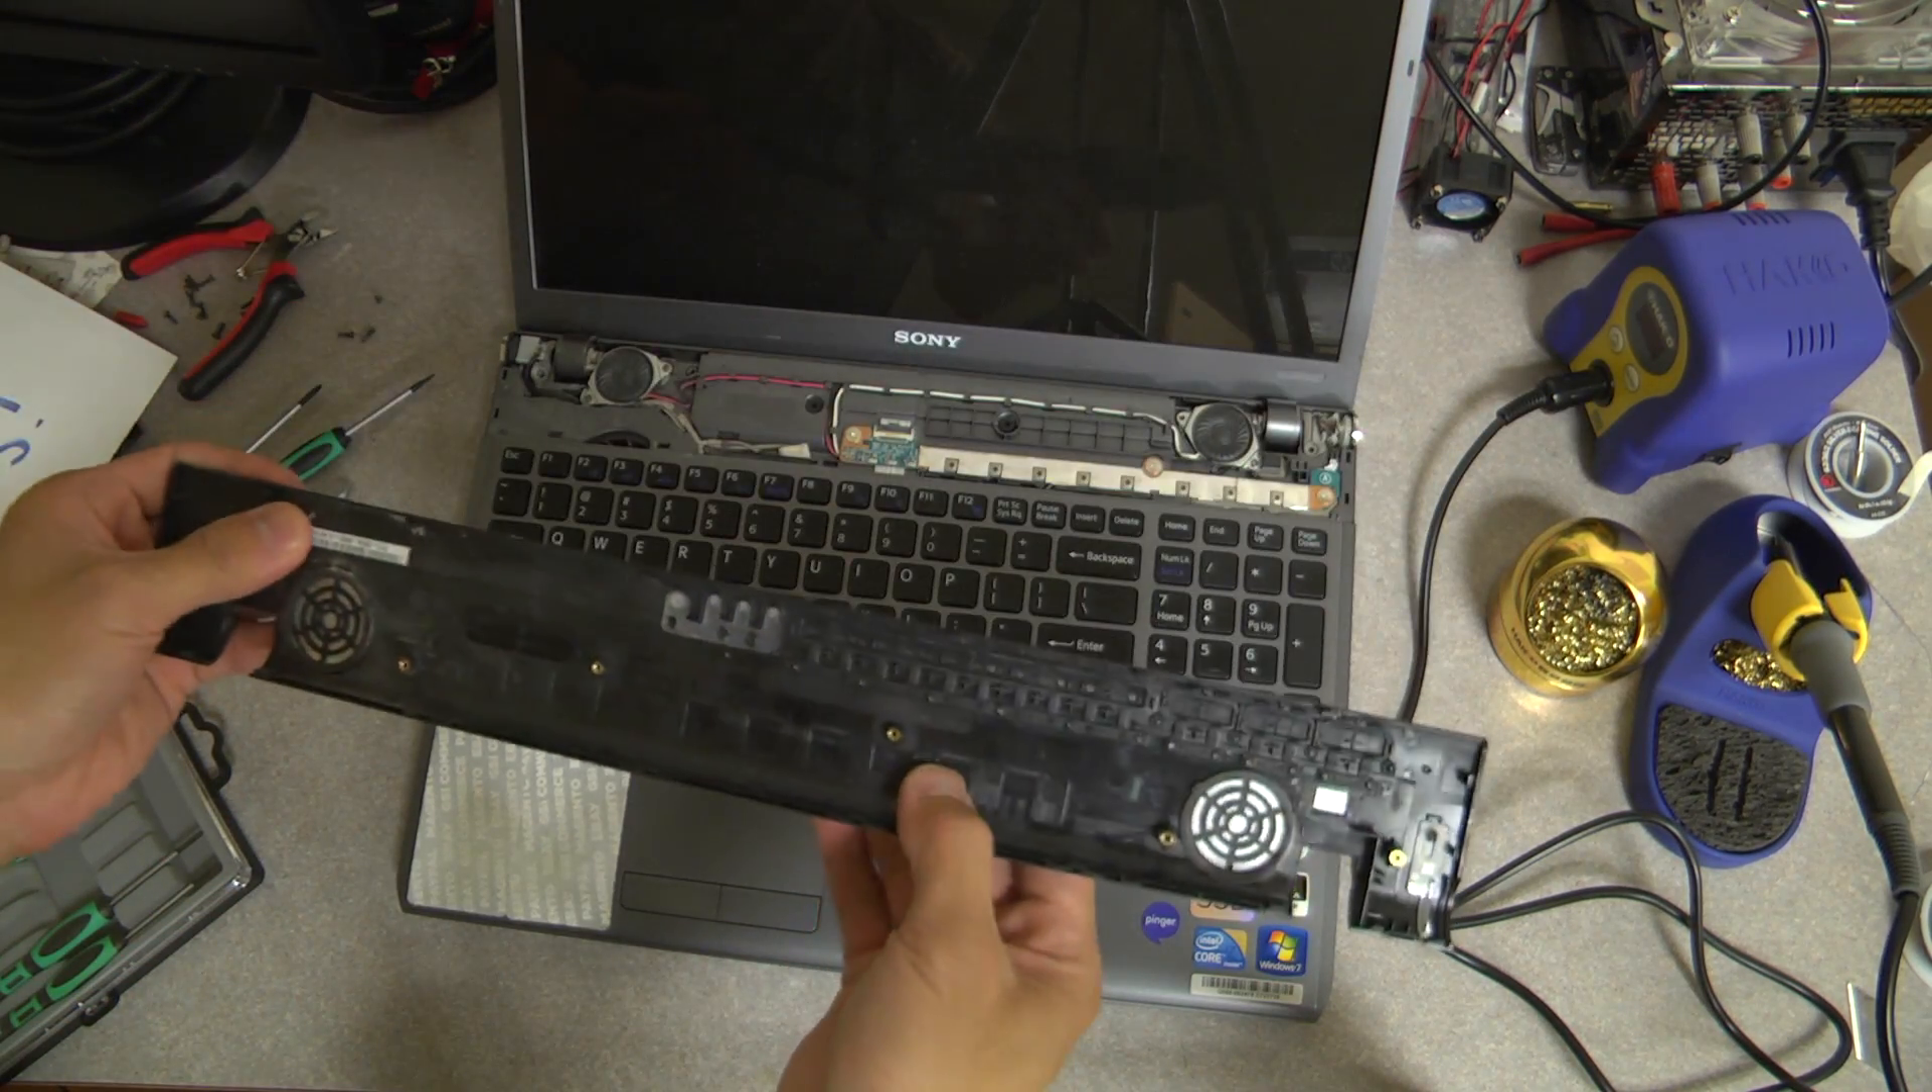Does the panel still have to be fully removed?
No.